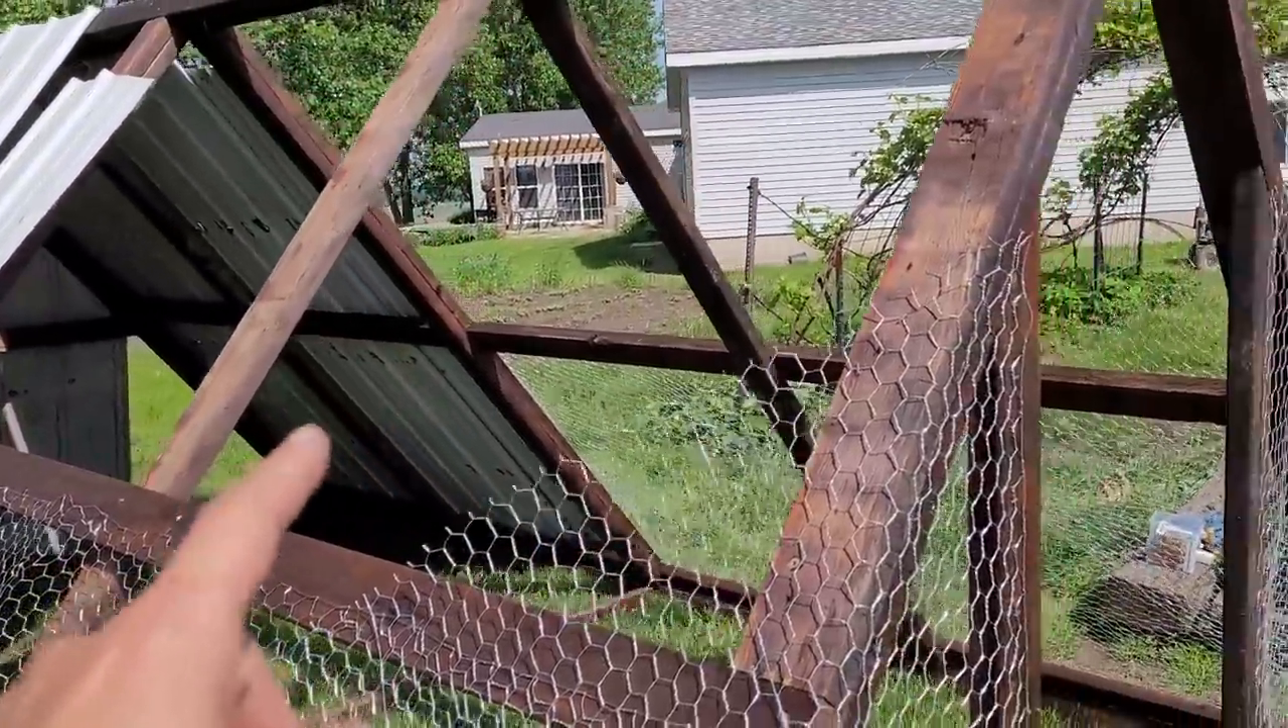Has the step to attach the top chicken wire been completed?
No.